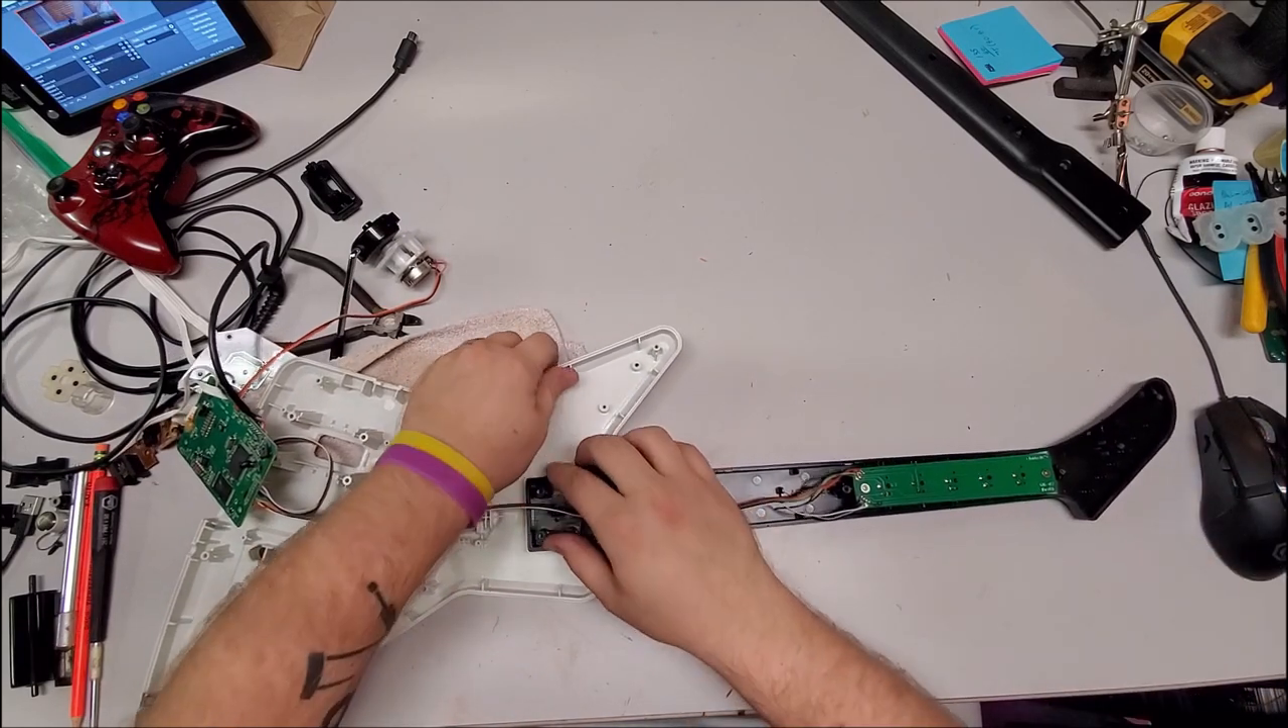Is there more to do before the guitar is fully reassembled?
Yes.